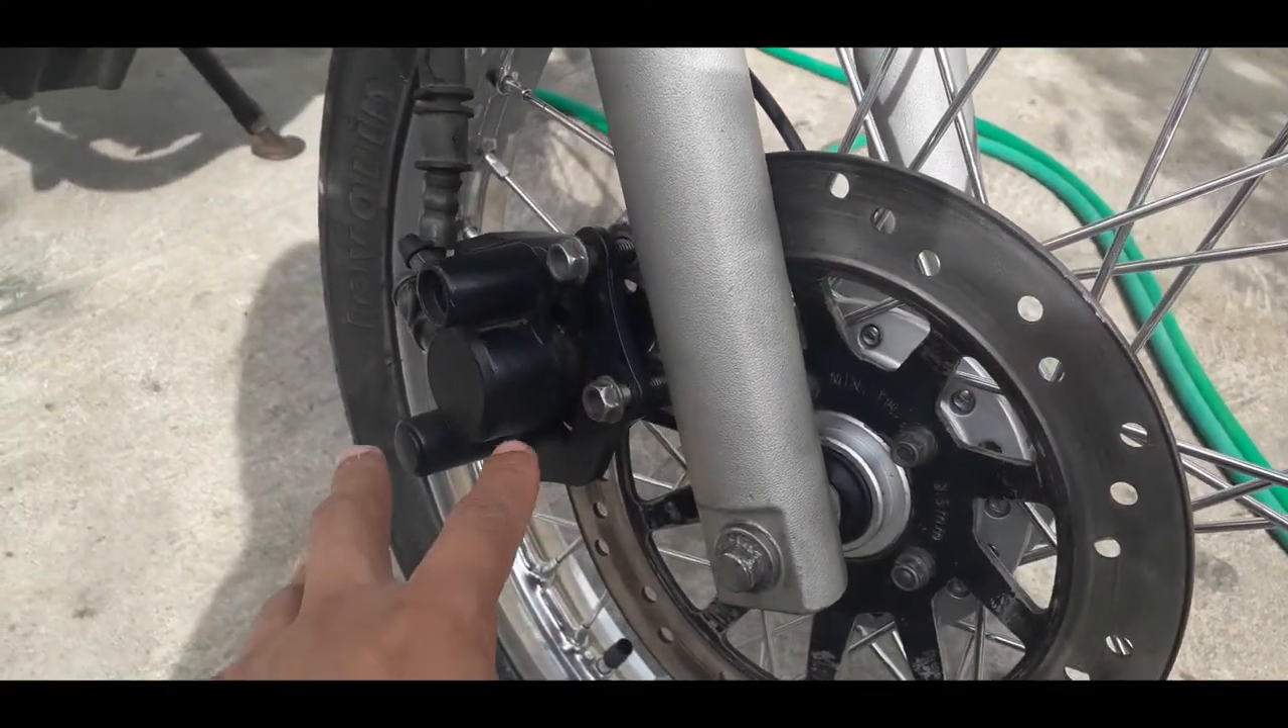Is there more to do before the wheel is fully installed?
No.